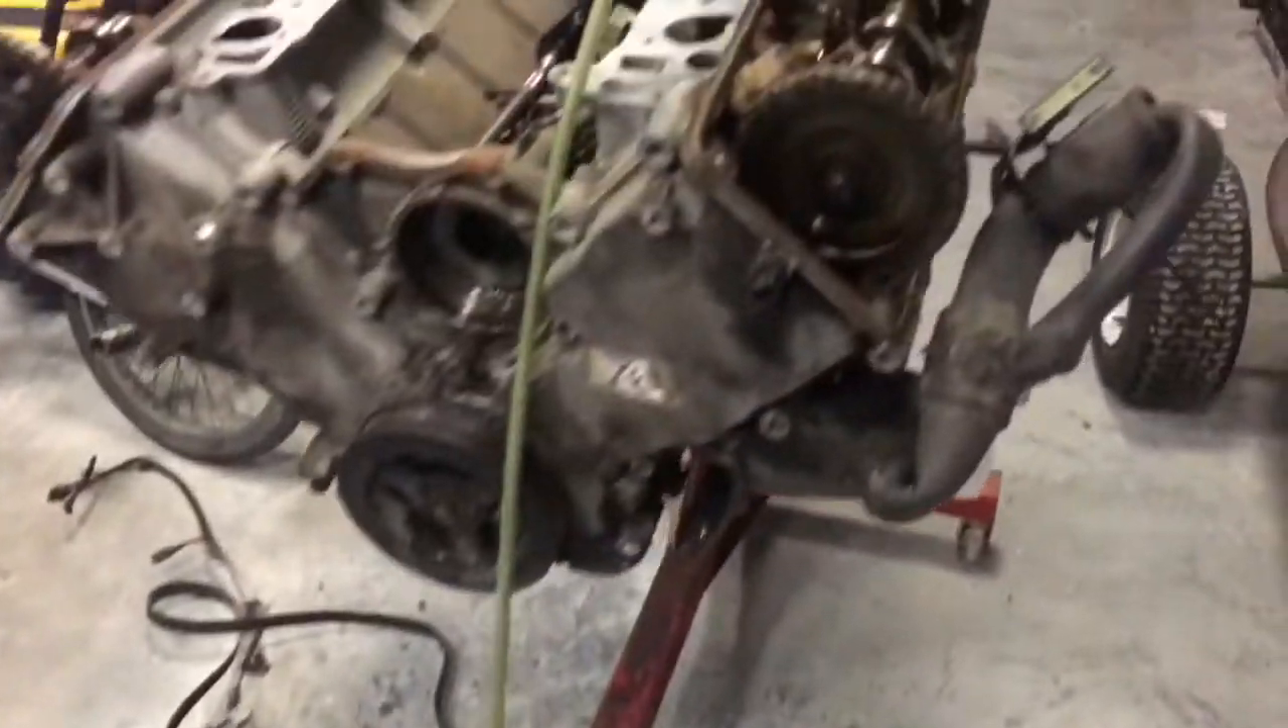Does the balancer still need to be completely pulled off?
Yes.